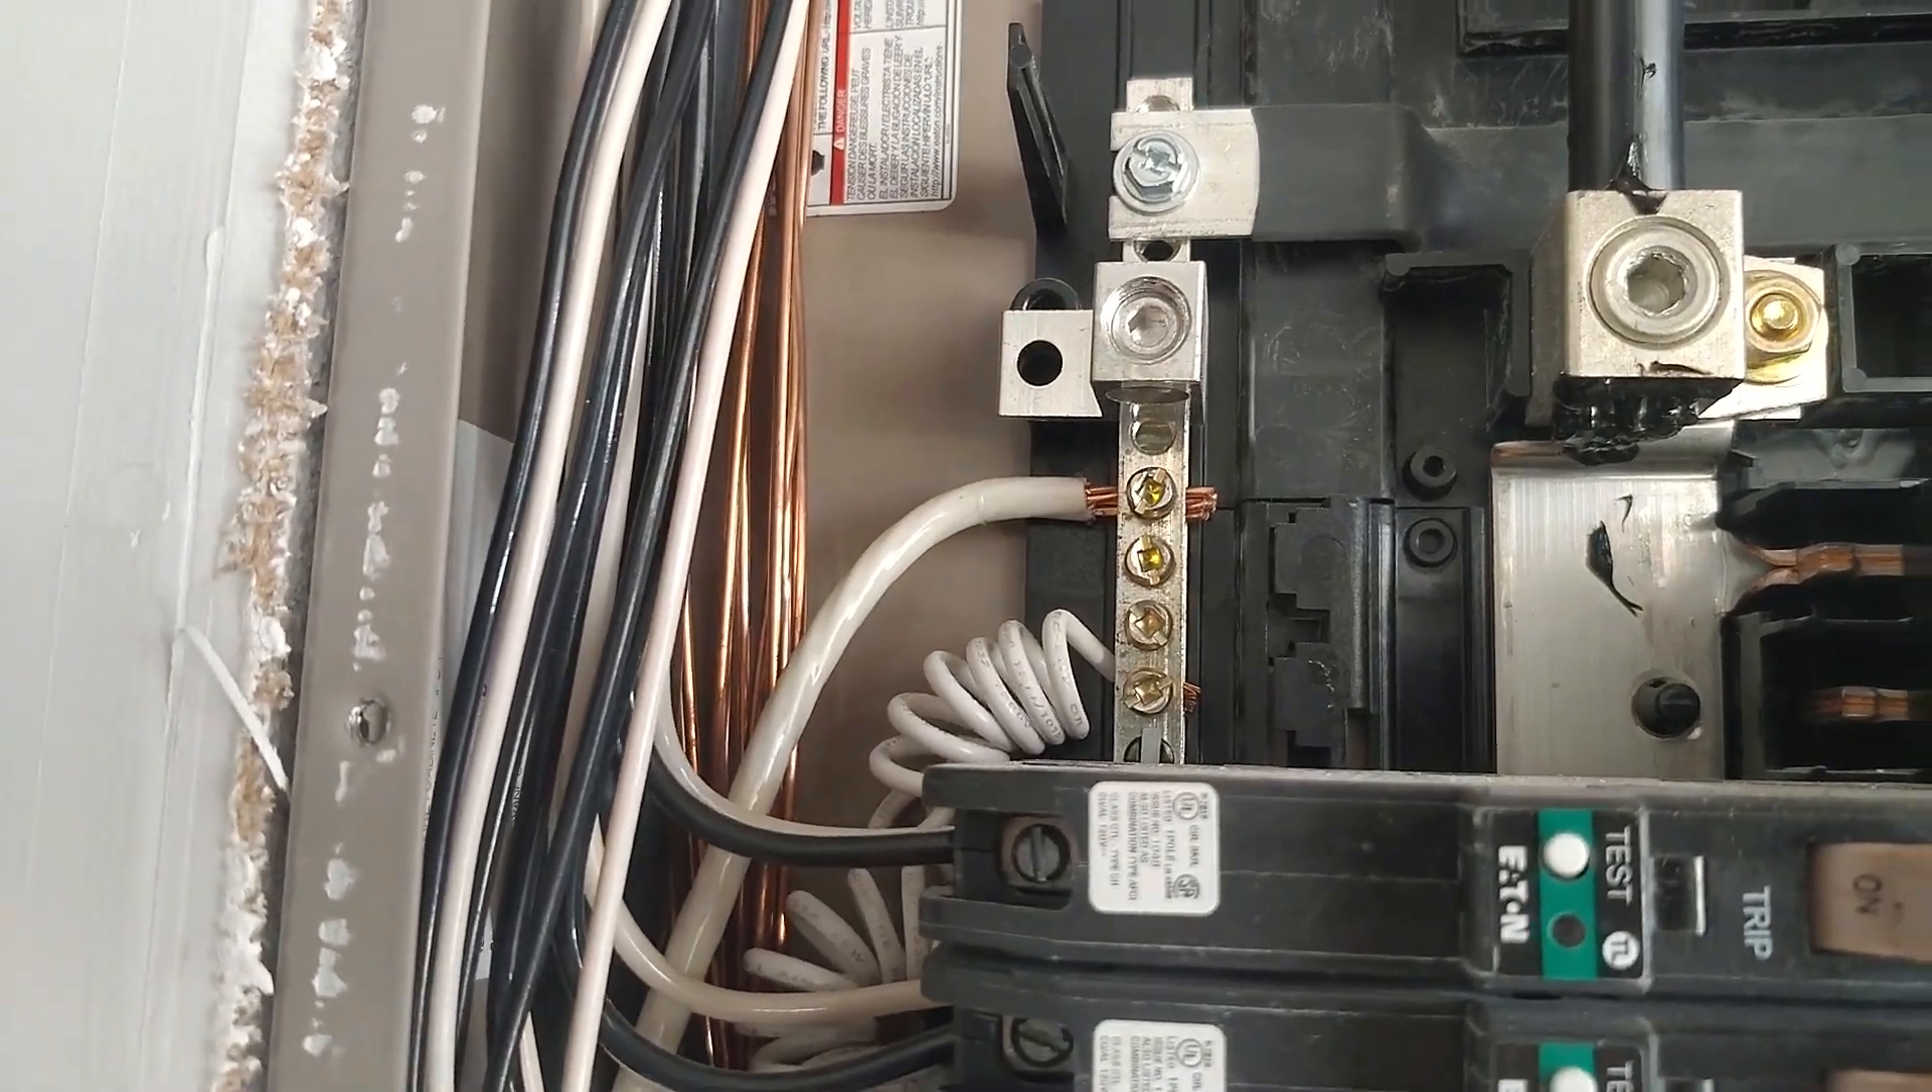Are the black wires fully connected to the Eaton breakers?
Yes.